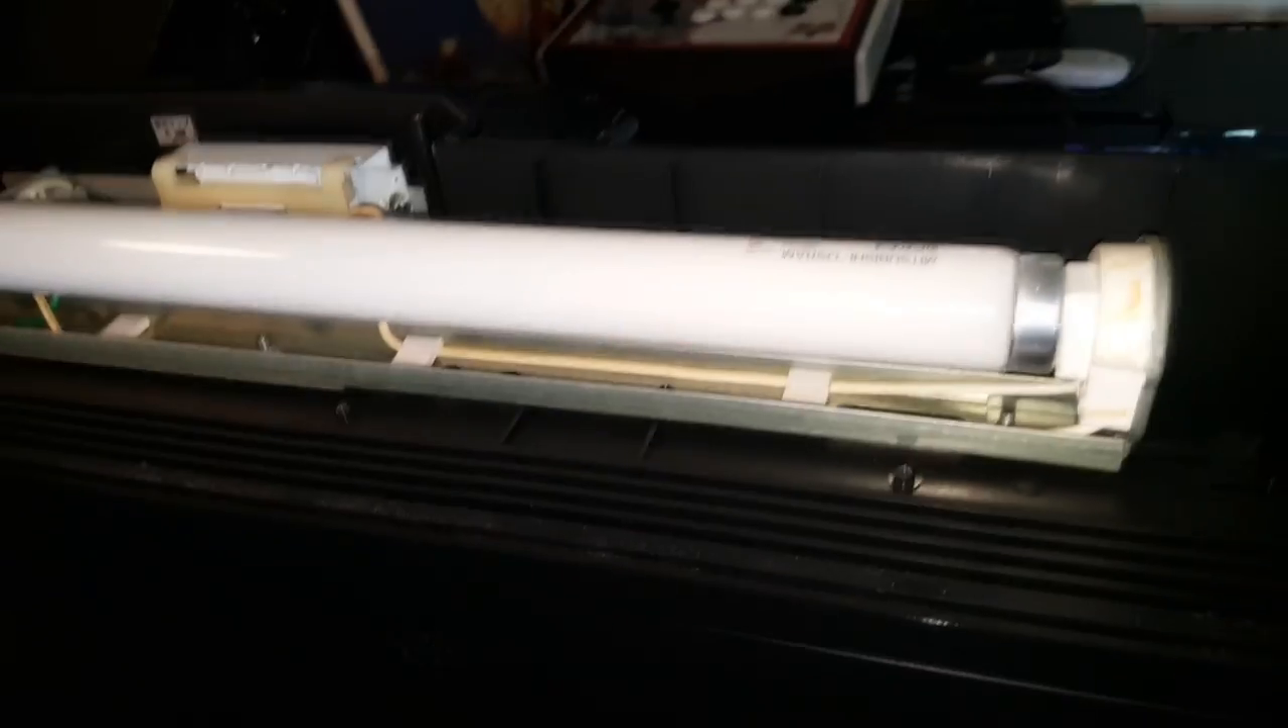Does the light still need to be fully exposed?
No.